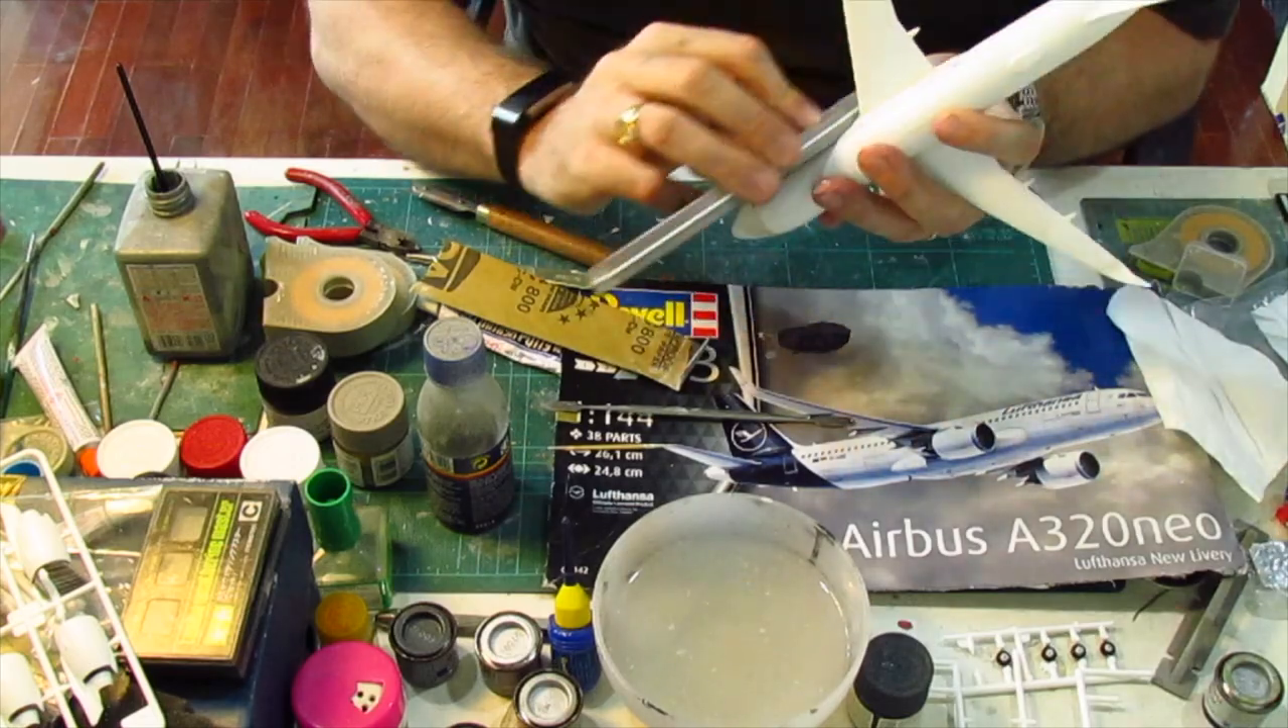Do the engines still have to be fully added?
Yes.